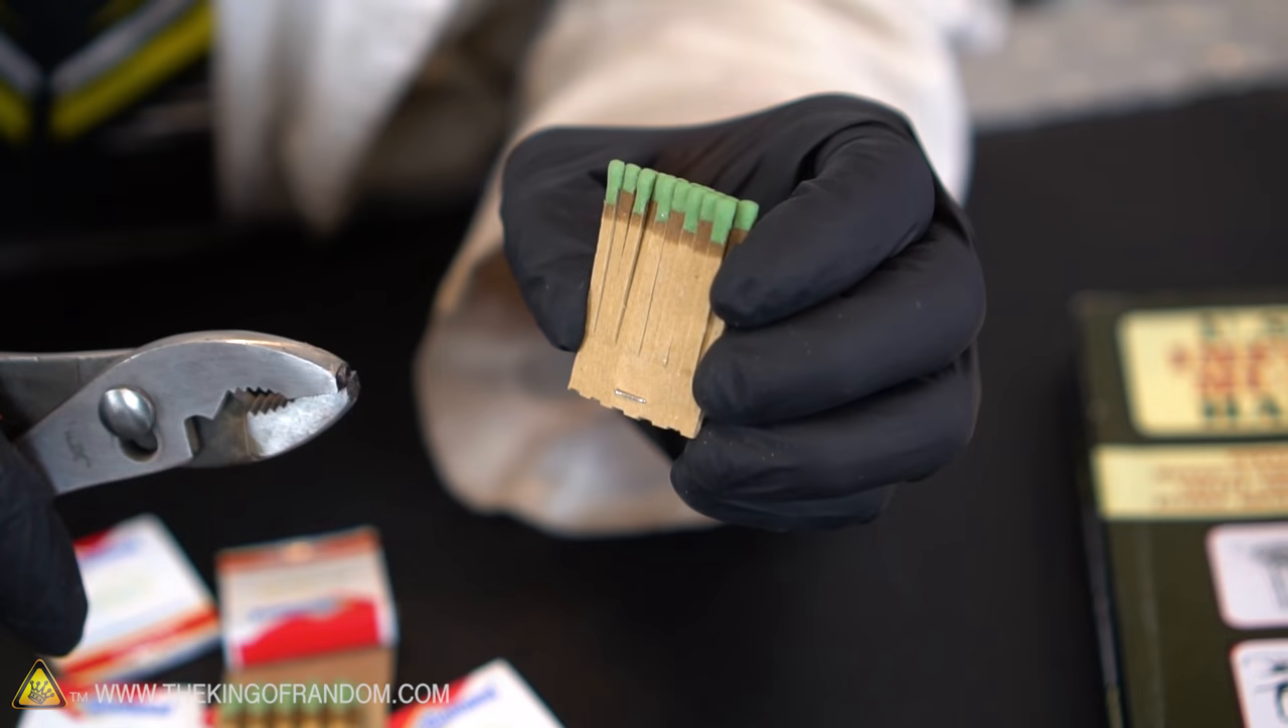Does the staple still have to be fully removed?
Yes.